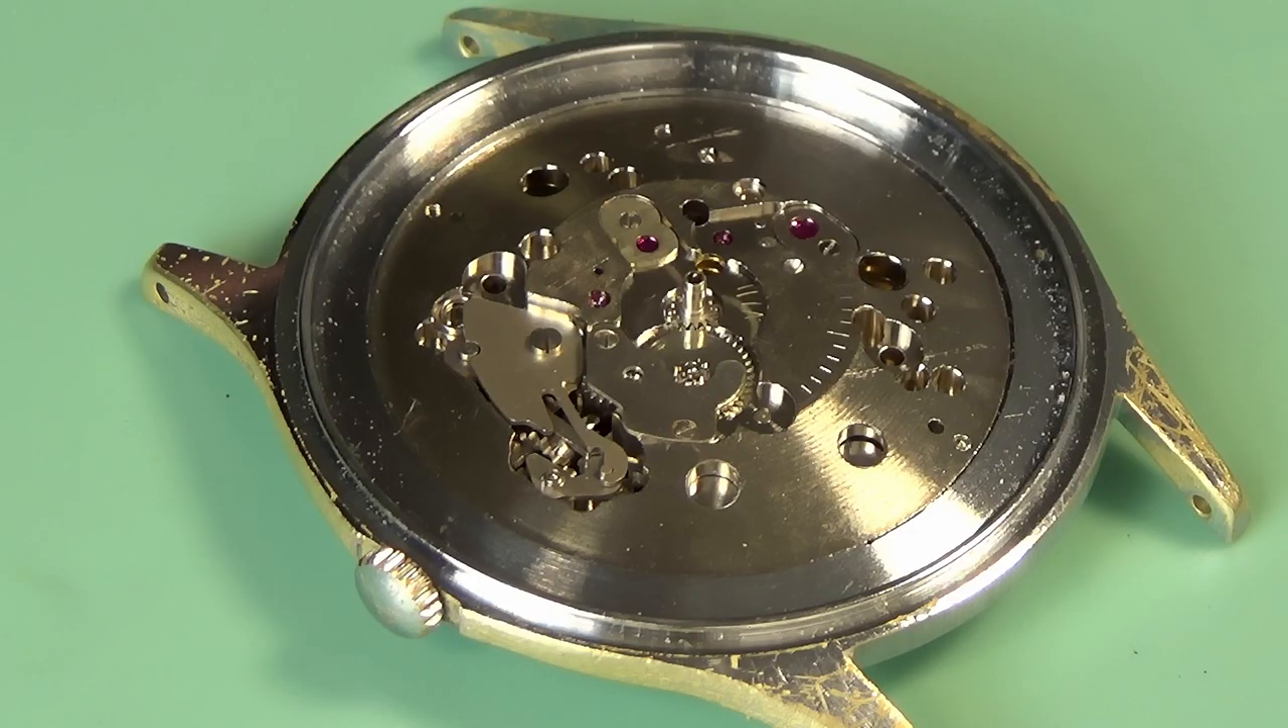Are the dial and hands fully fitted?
No.